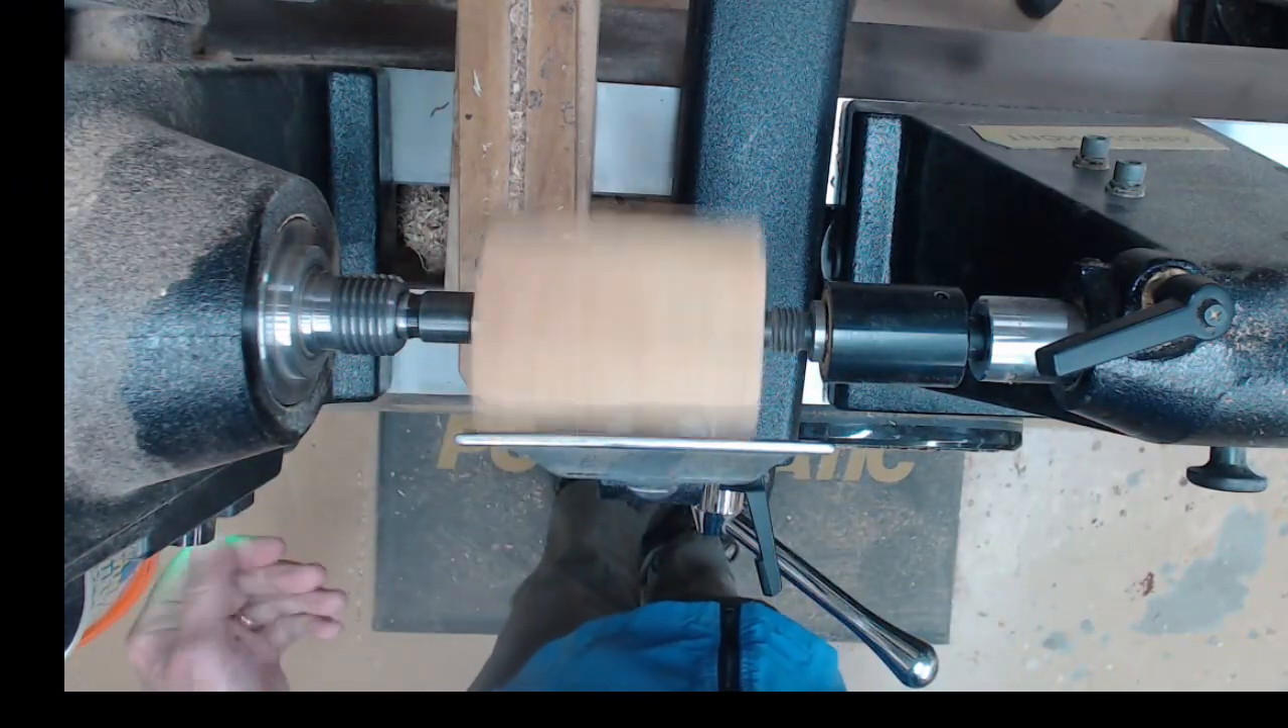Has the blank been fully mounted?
Yes.